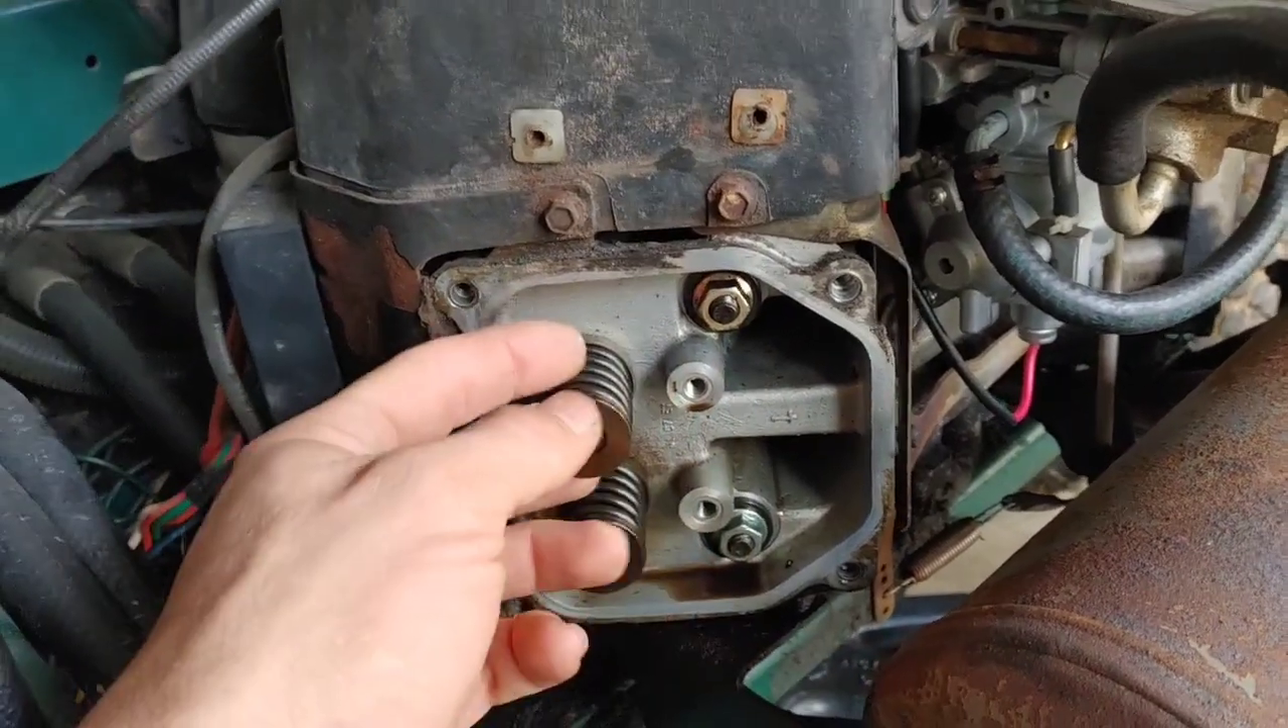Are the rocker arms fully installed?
No.